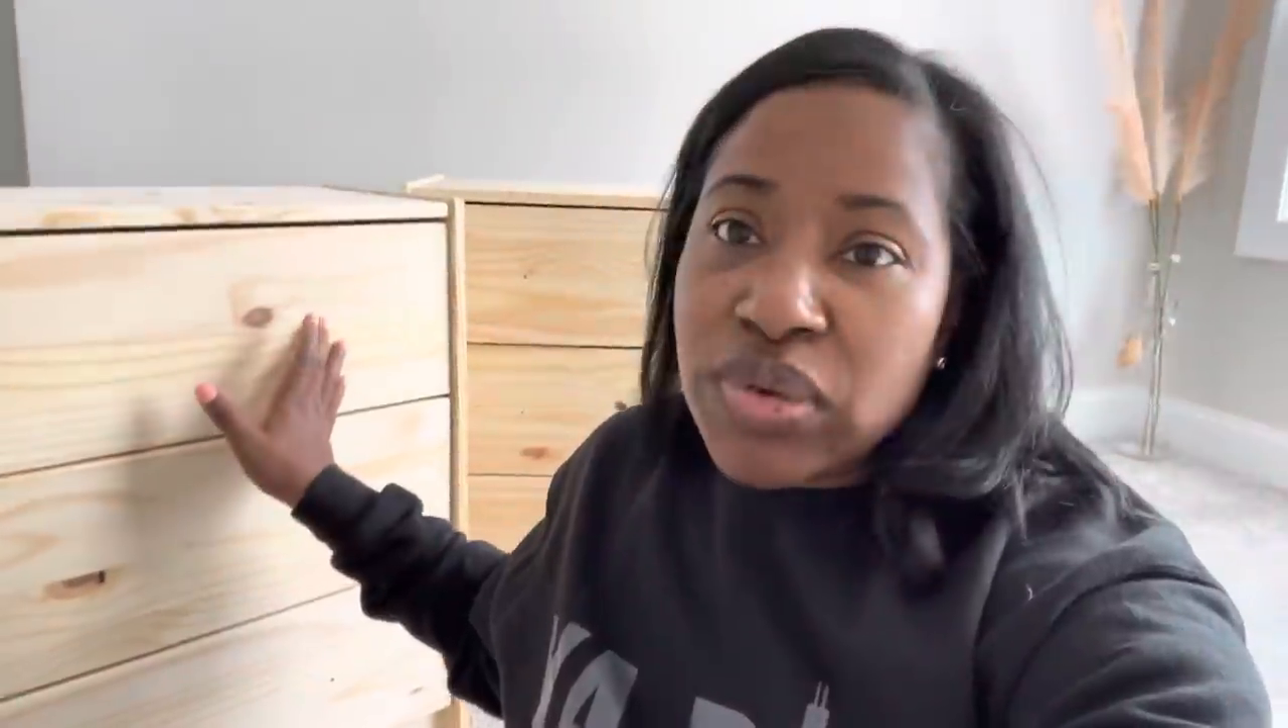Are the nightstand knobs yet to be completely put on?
Yes.